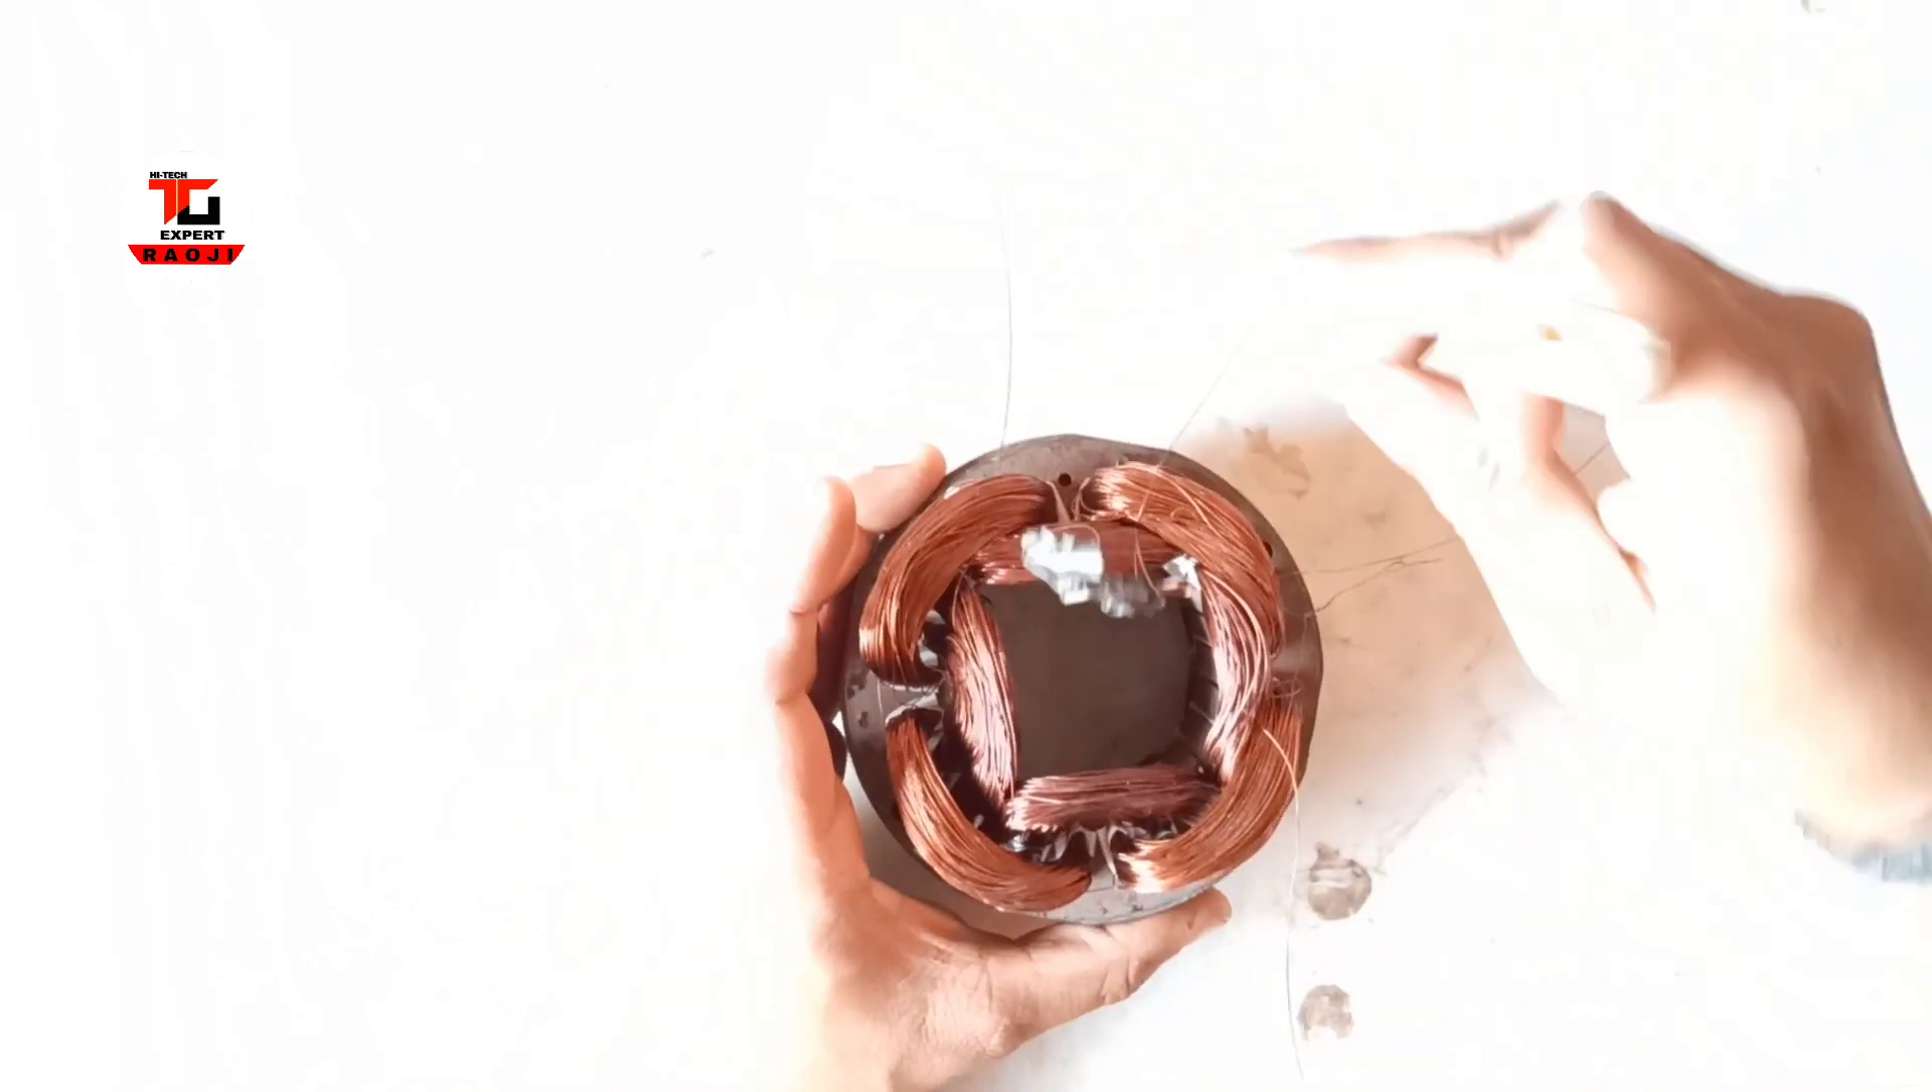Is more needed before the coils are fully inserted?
No.